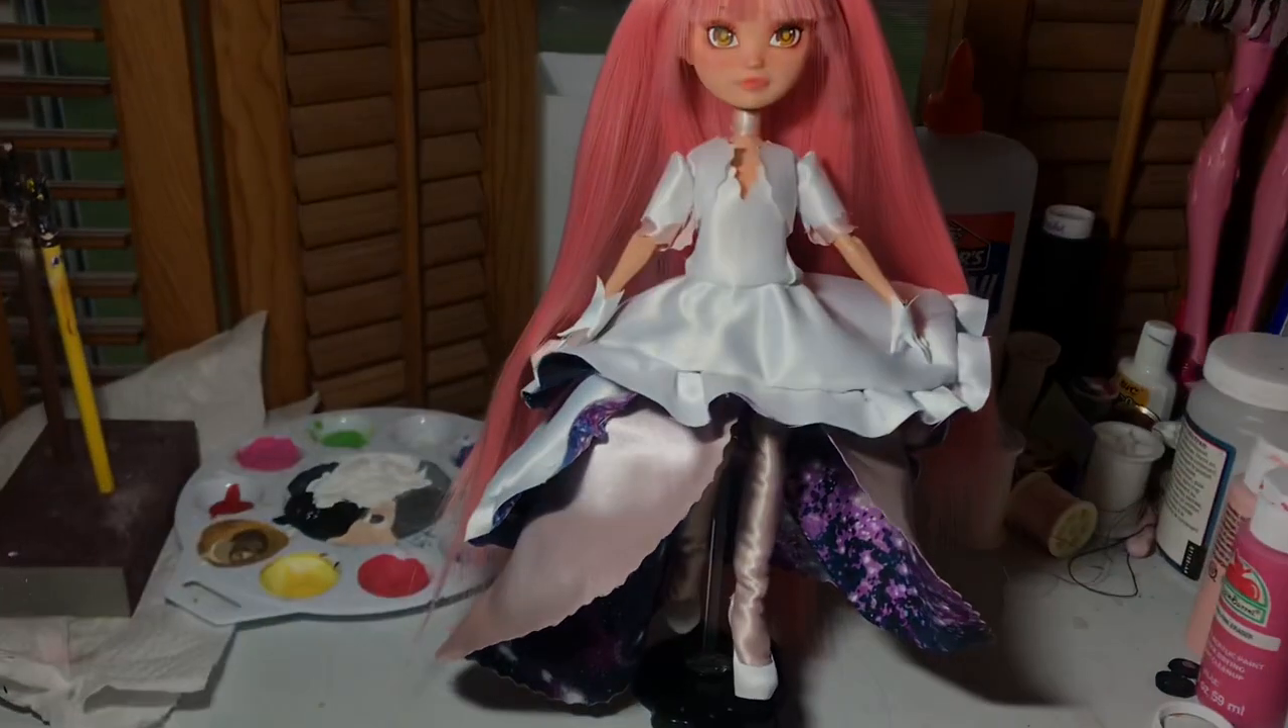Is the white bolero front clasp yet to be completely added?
Yes.